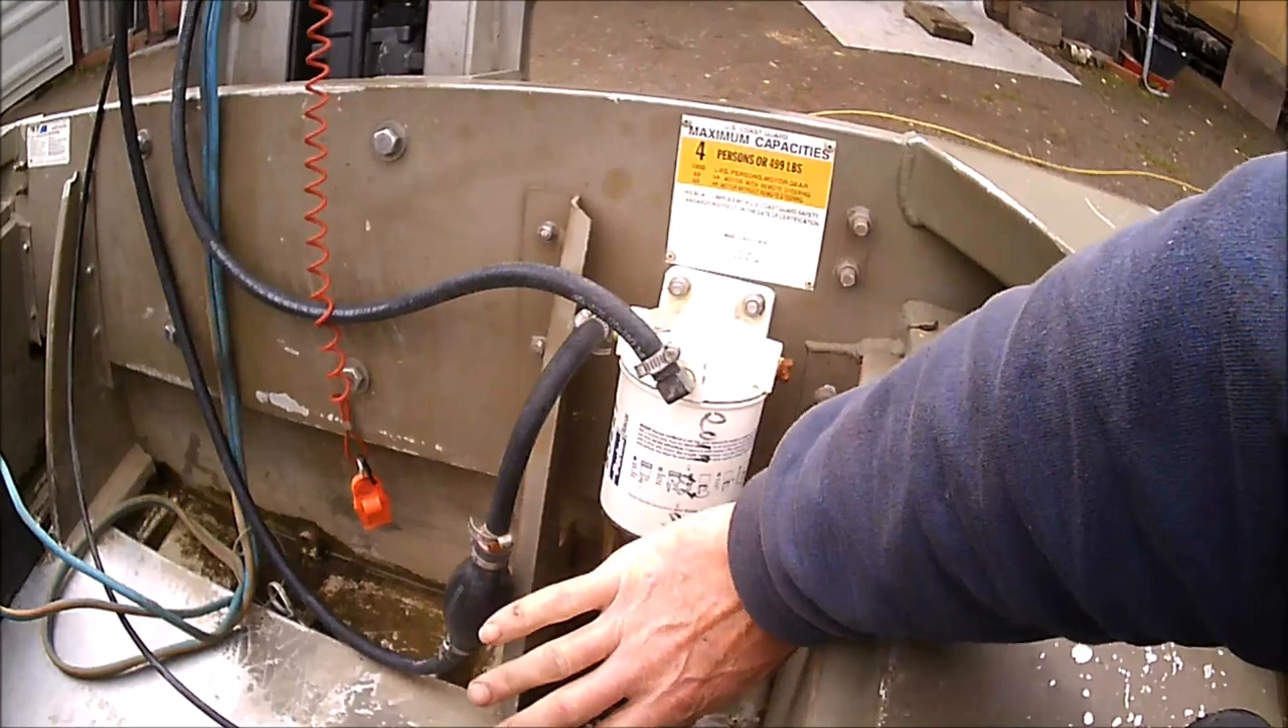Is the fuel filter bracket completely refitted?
Yes.